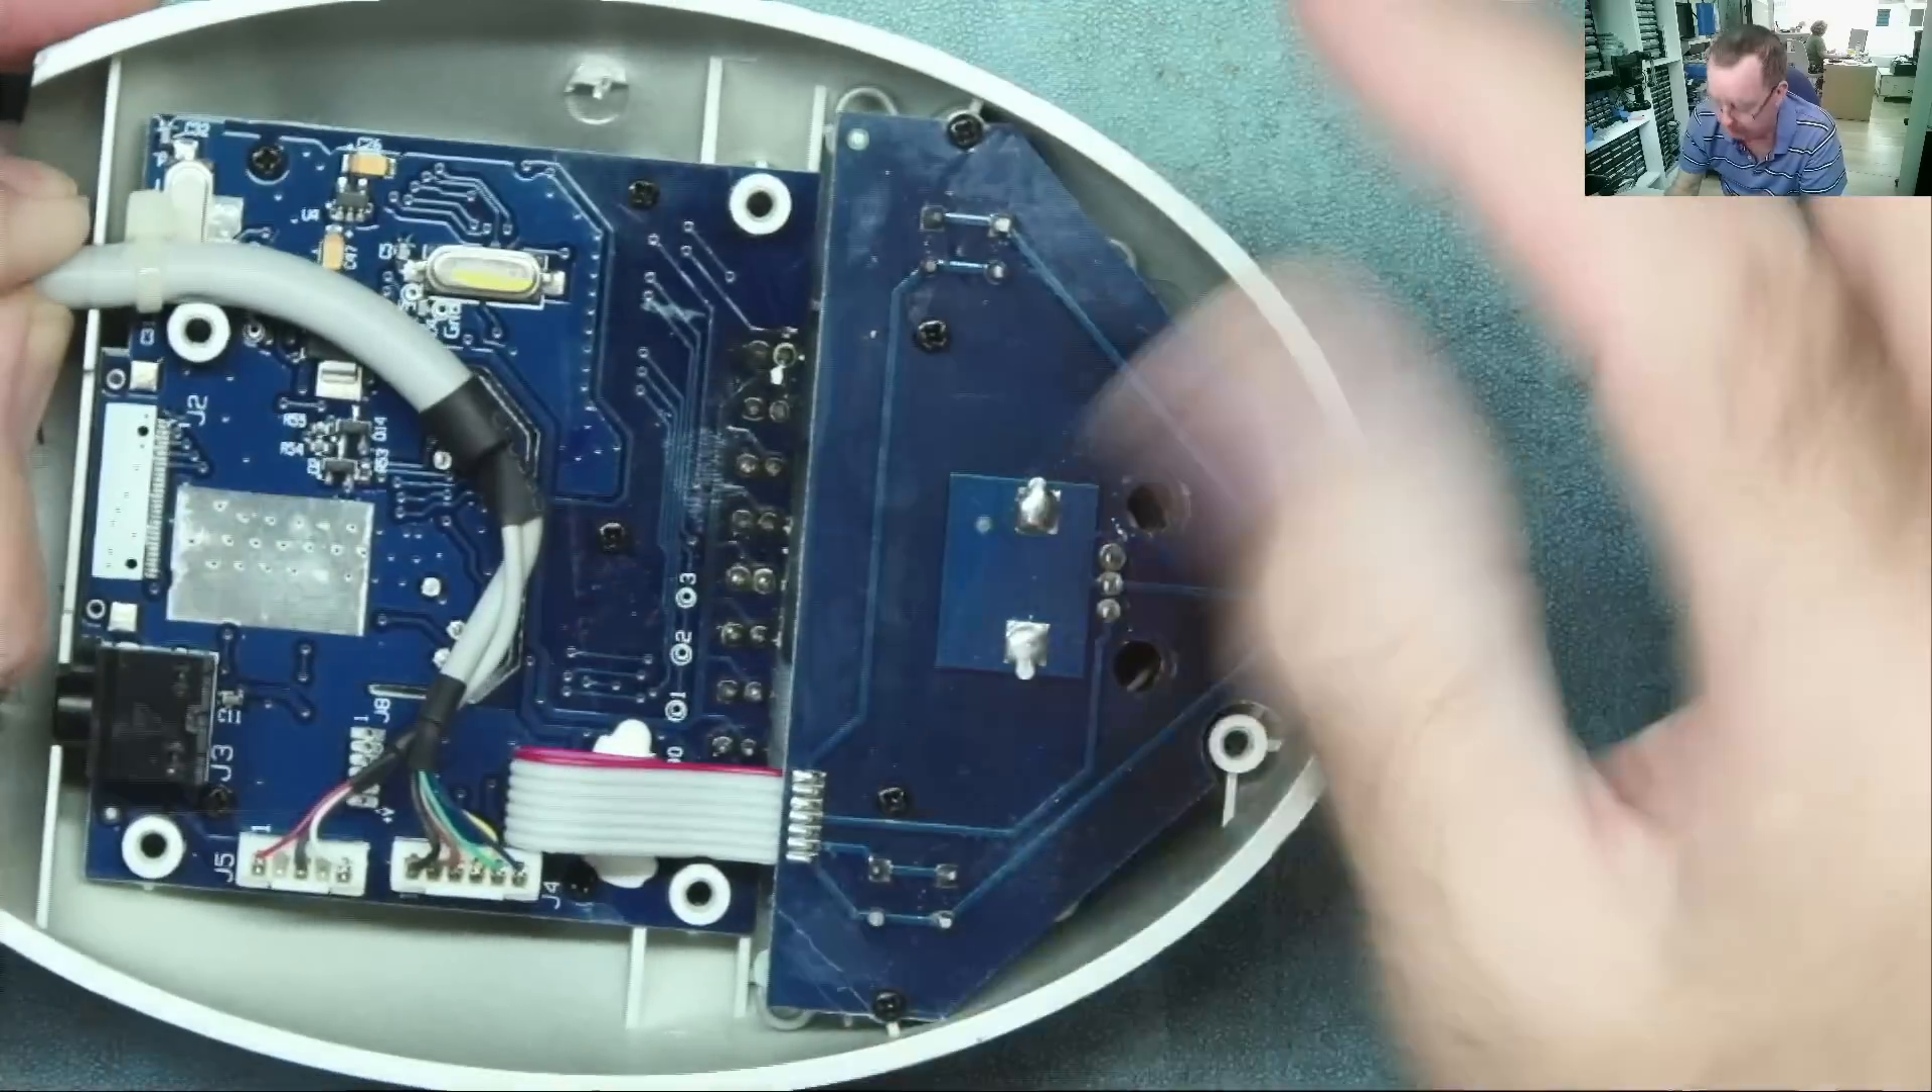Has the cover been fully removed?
Yes.